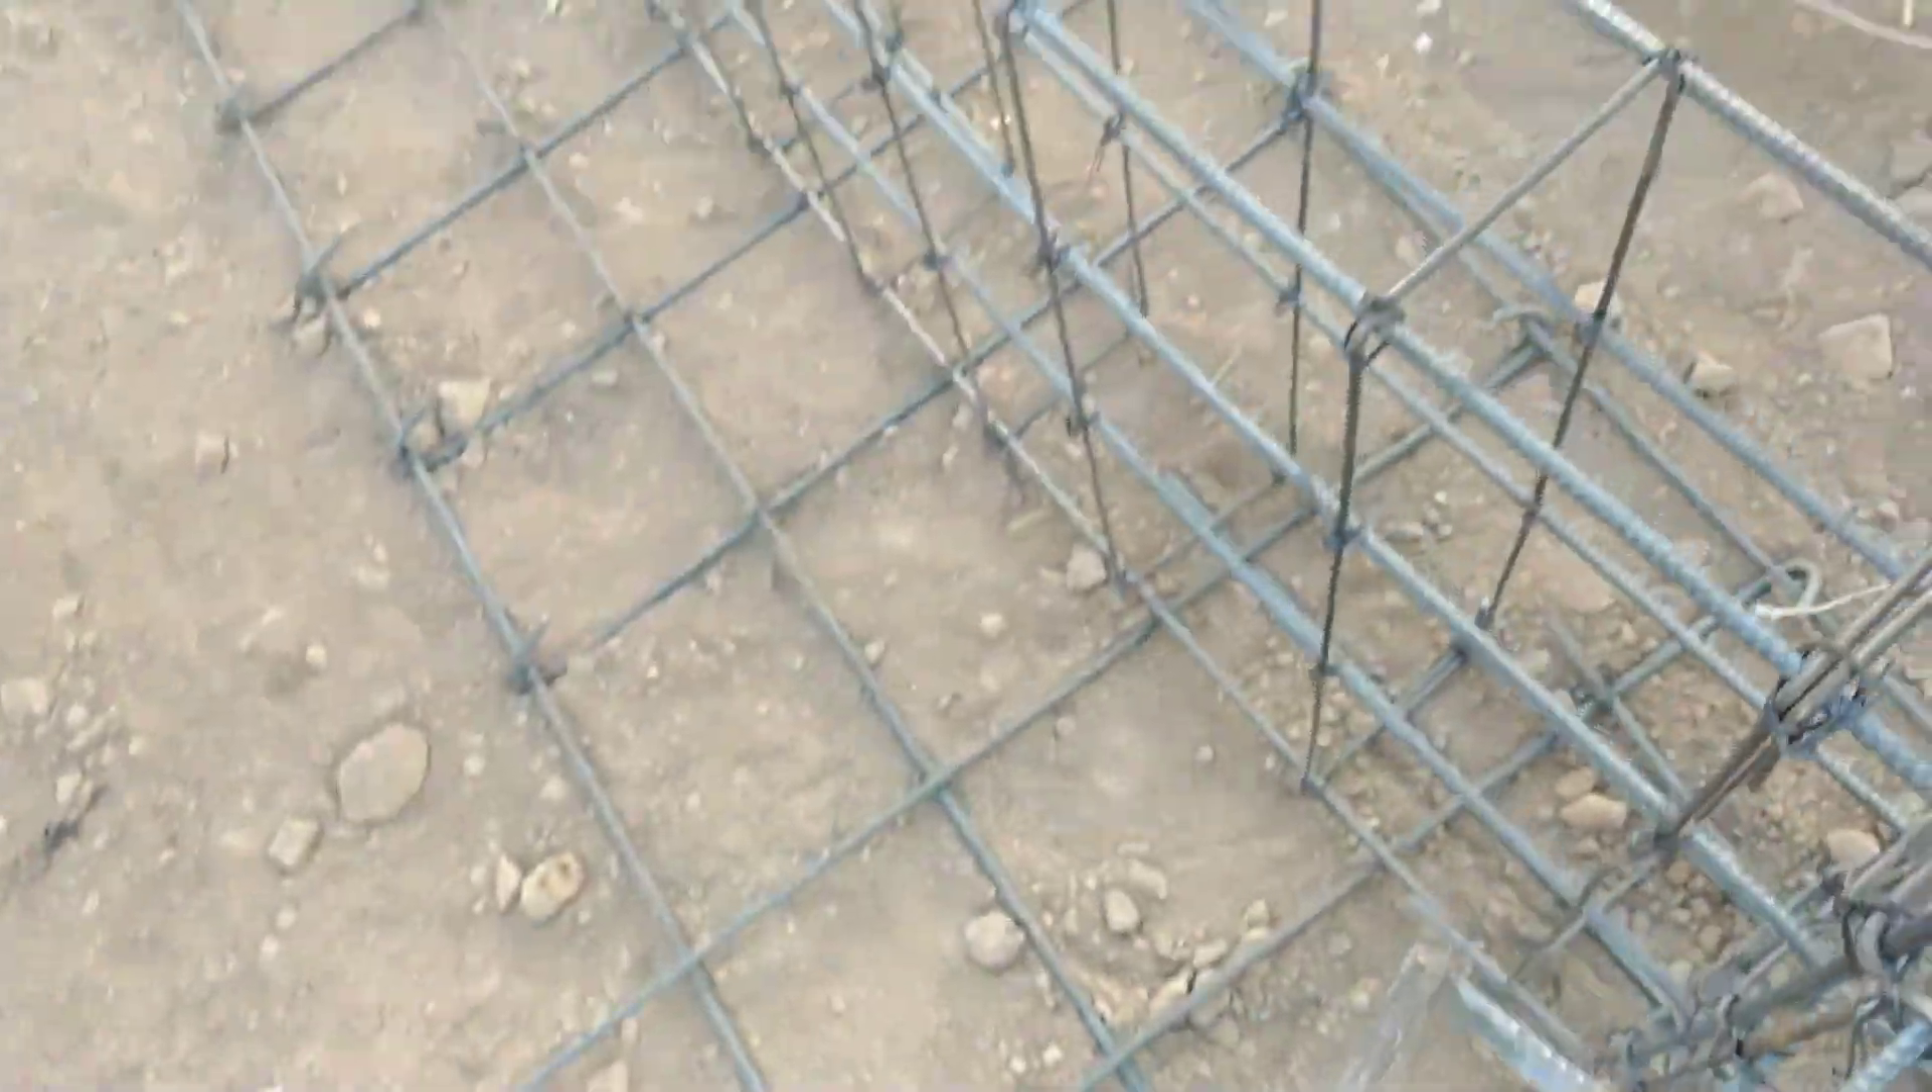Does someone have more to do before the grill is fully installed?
No.